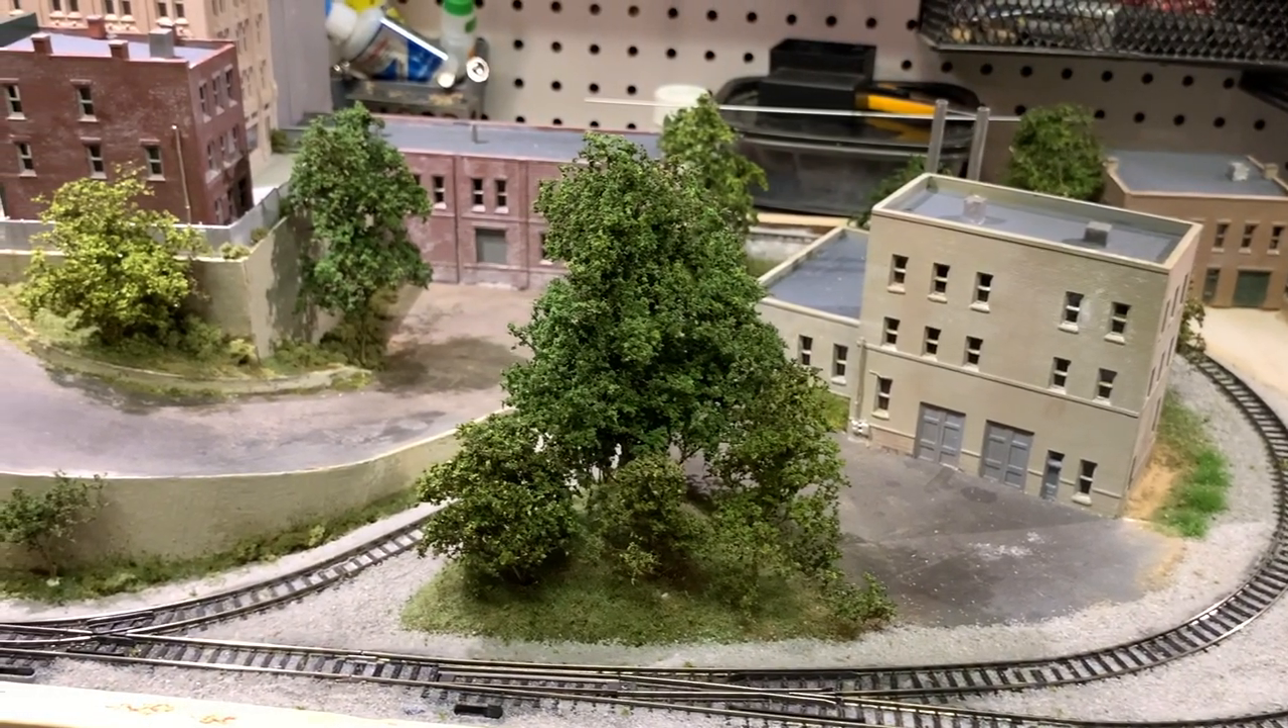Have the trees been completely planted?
Yes.